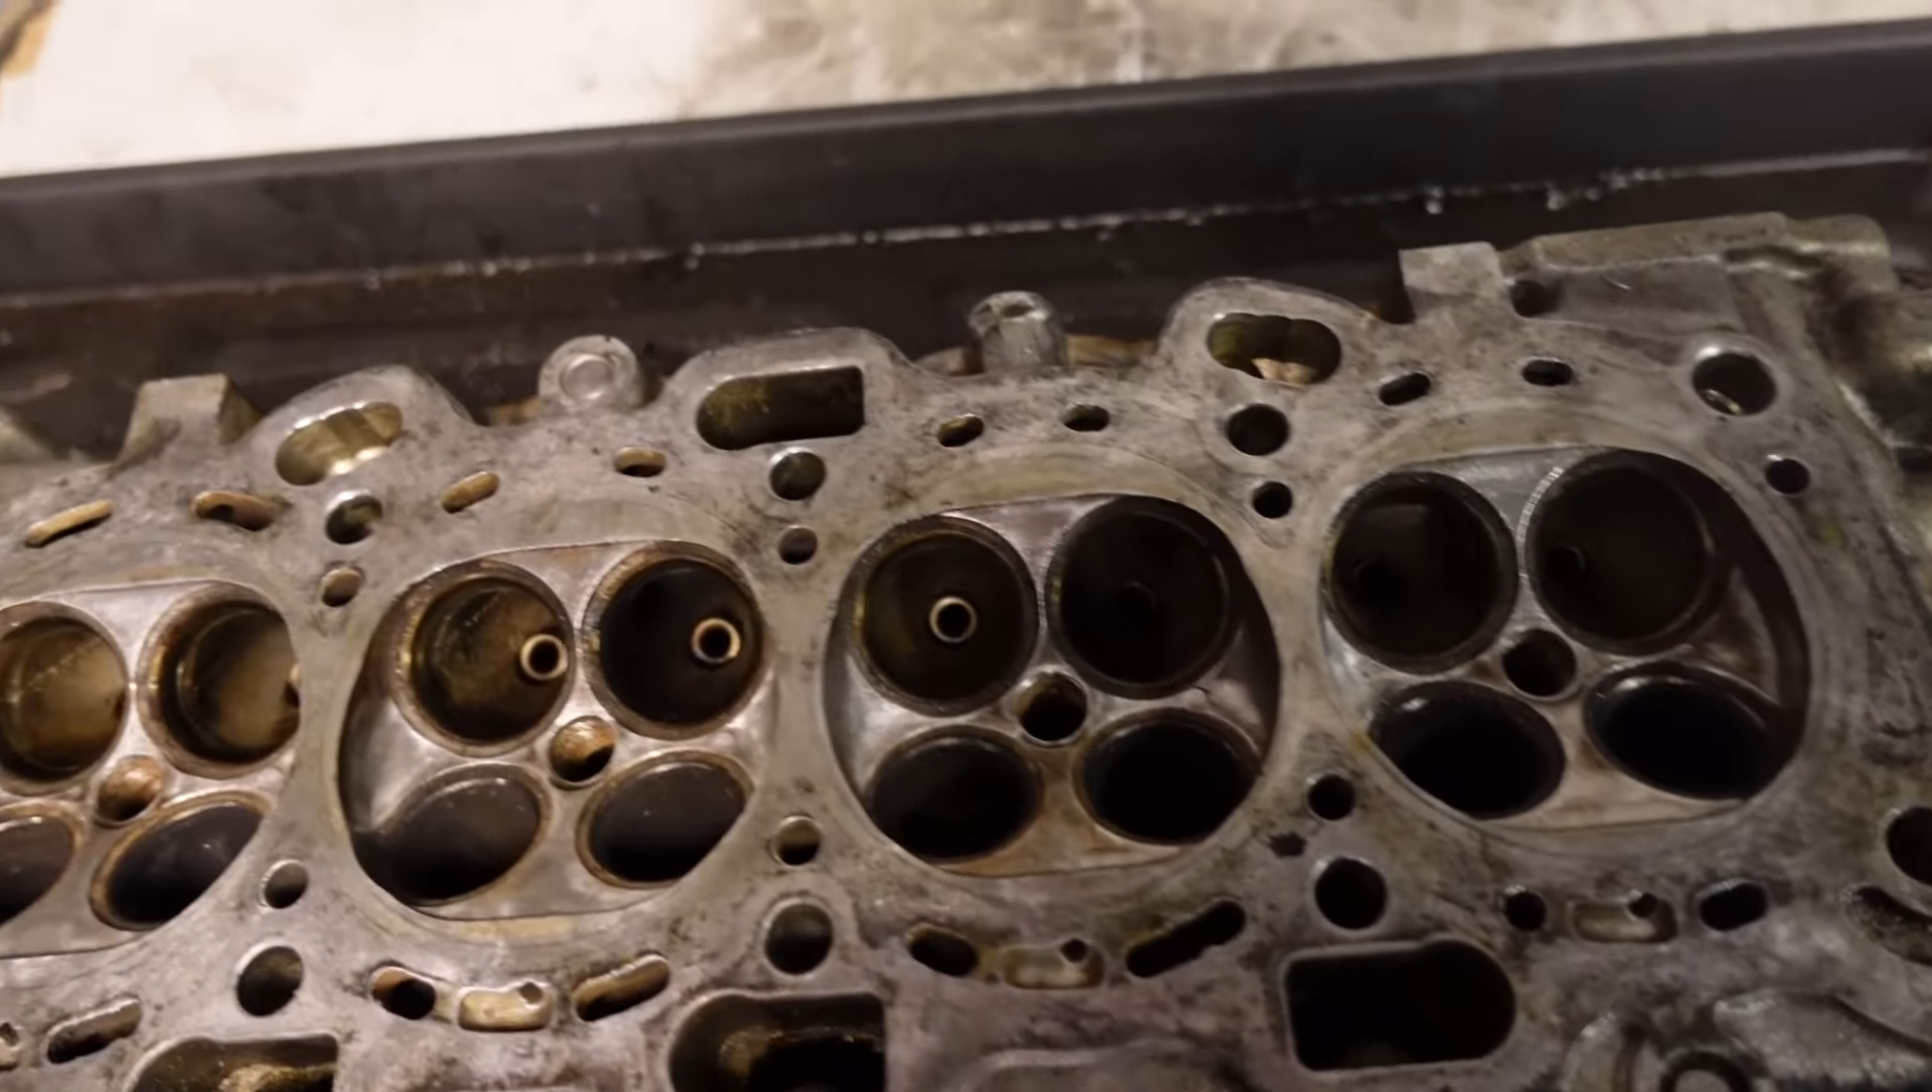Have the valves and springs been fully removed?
Yes.